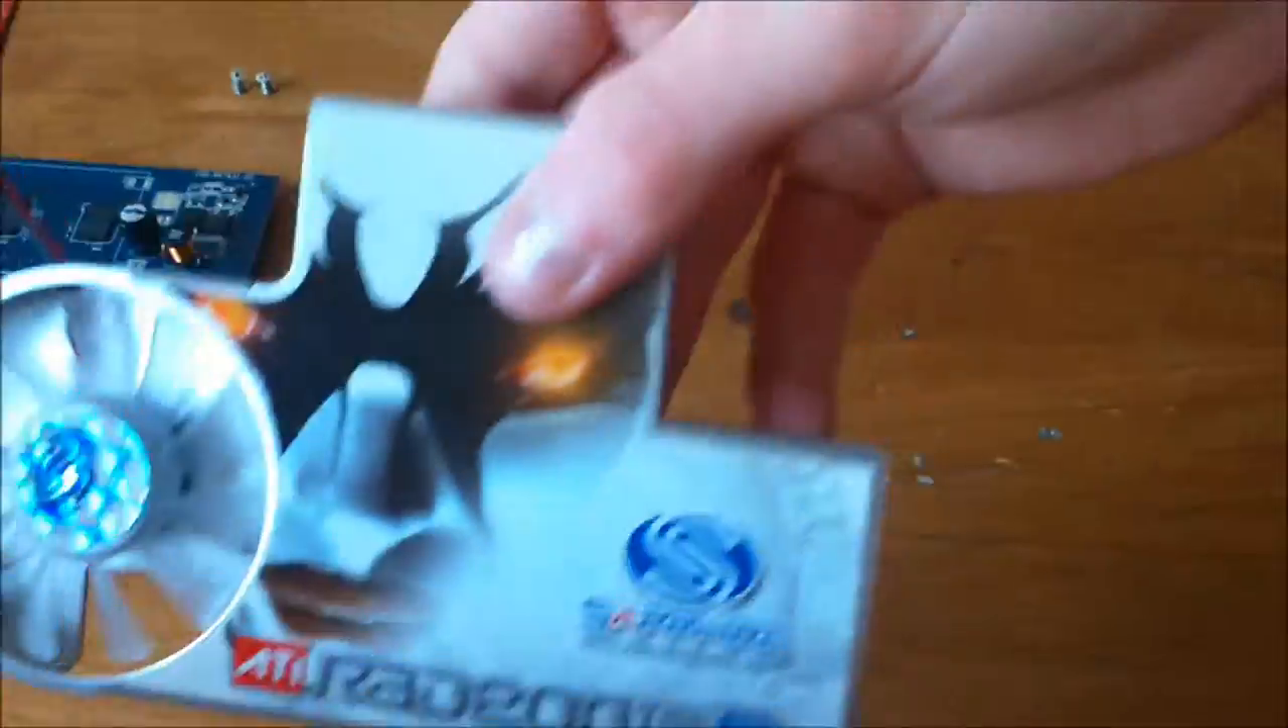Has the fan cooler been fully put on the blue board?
No.